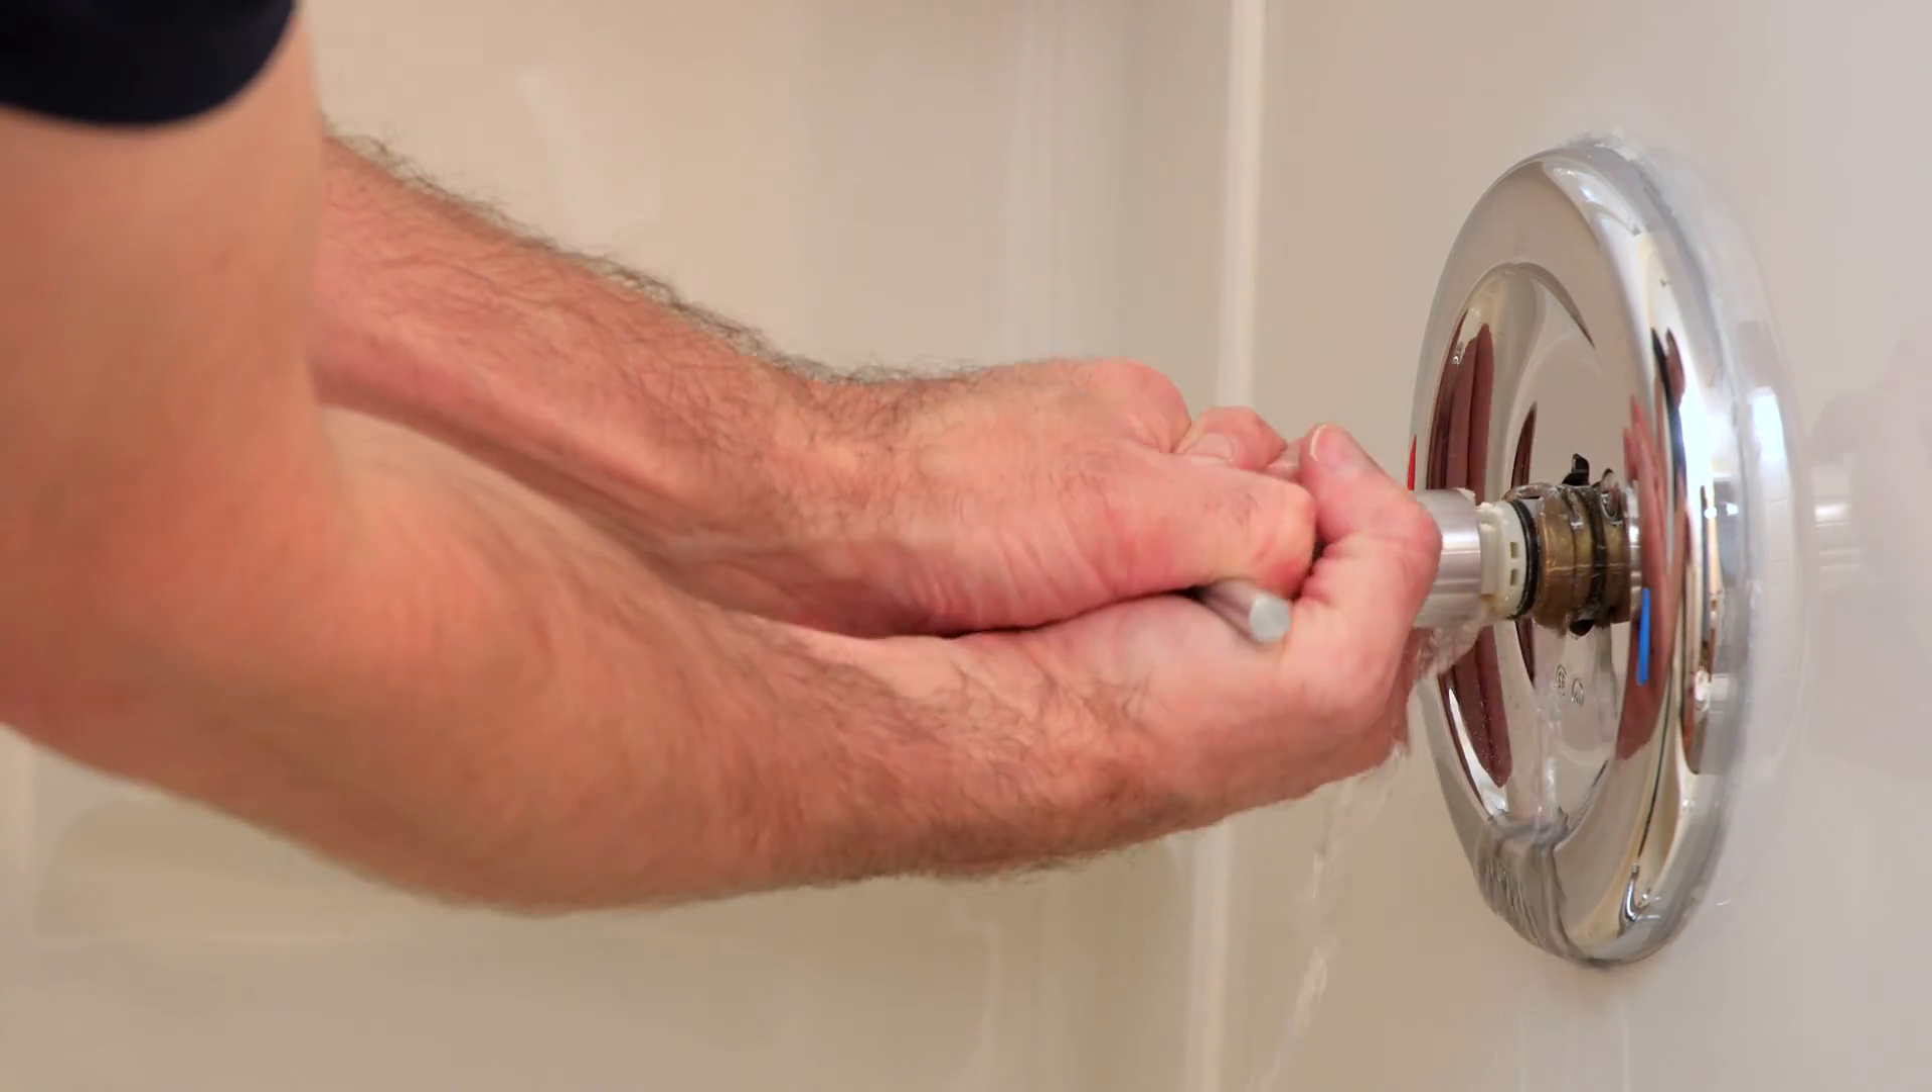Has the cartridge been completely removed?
No.